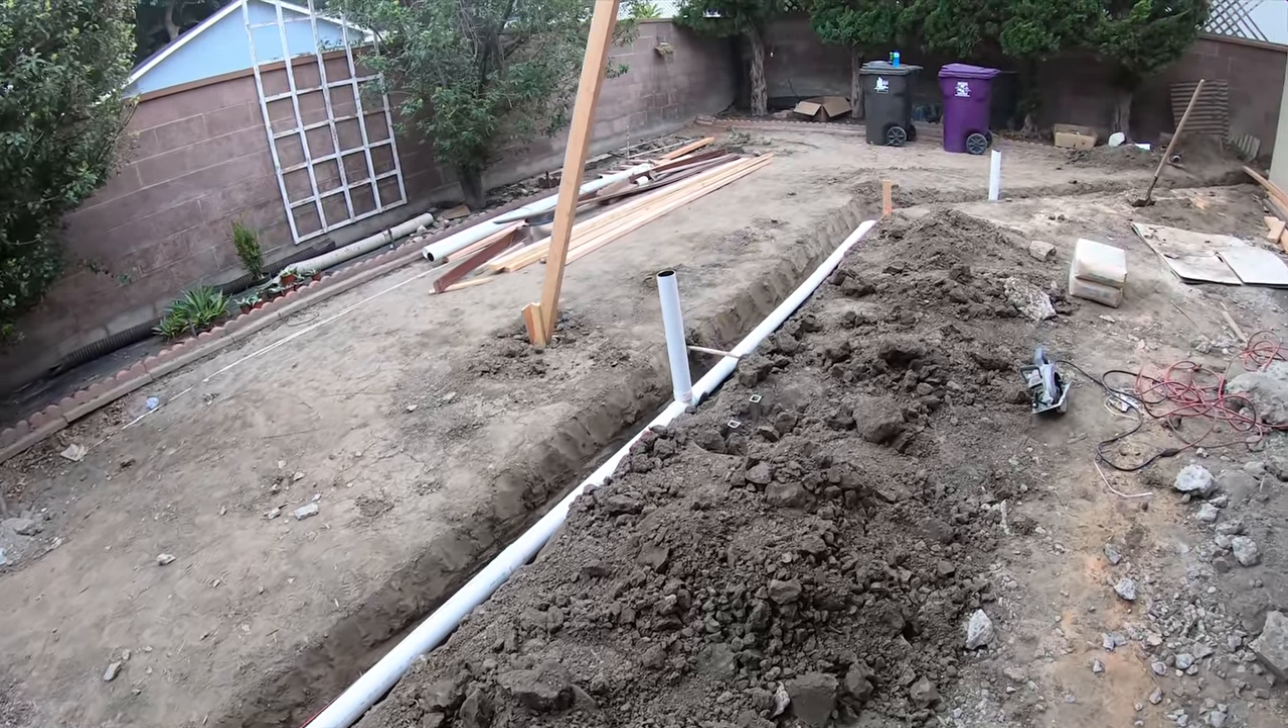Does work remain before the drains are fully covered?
Yes.